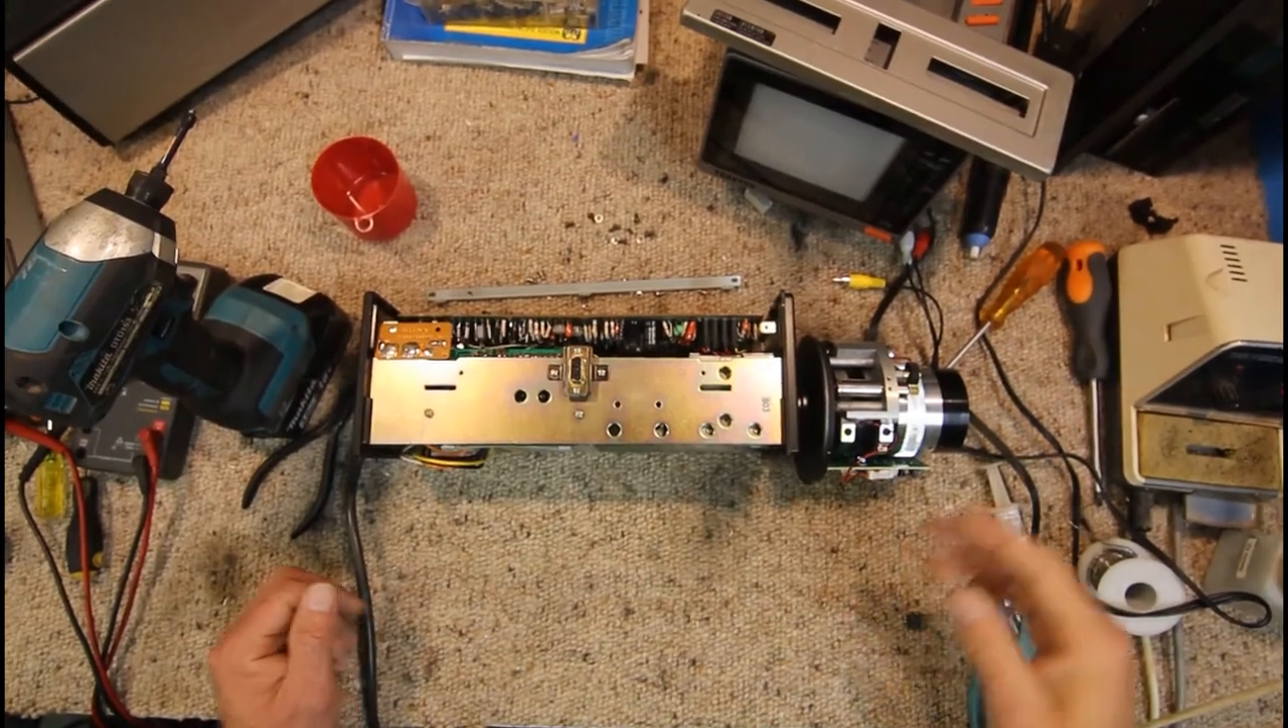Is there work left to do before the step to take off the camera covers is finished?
No.